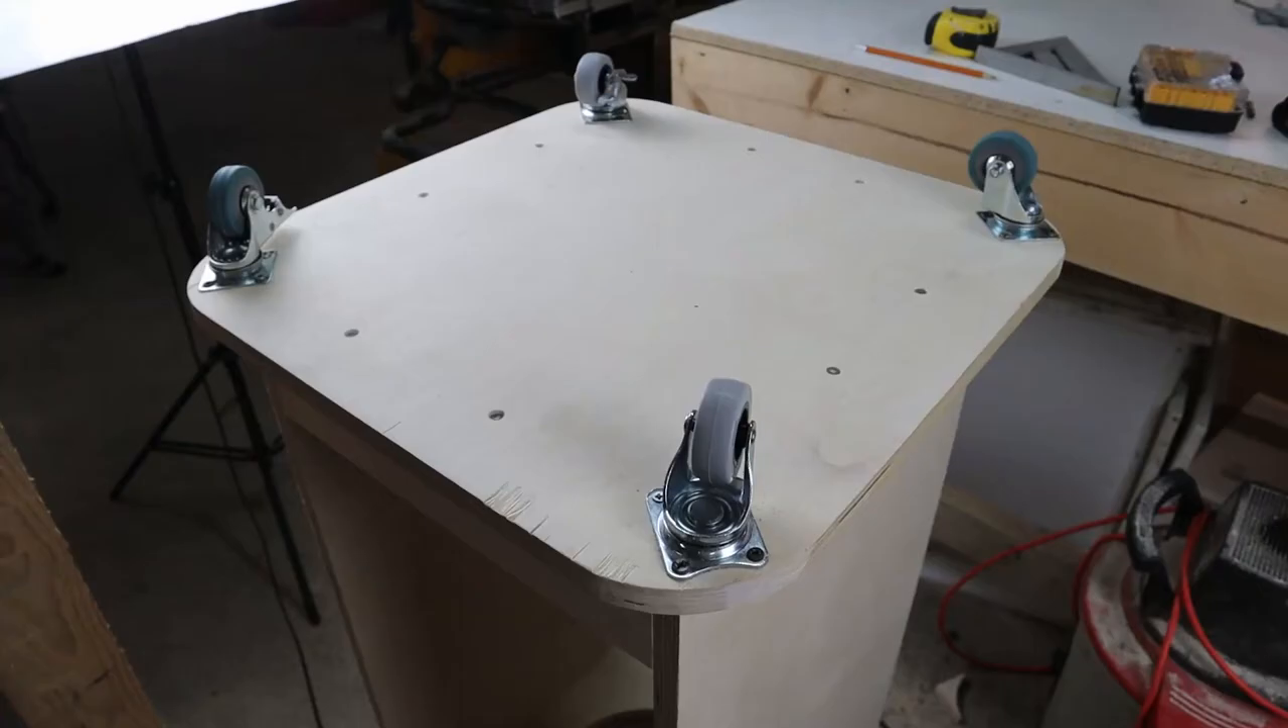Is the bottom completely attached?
Yes.